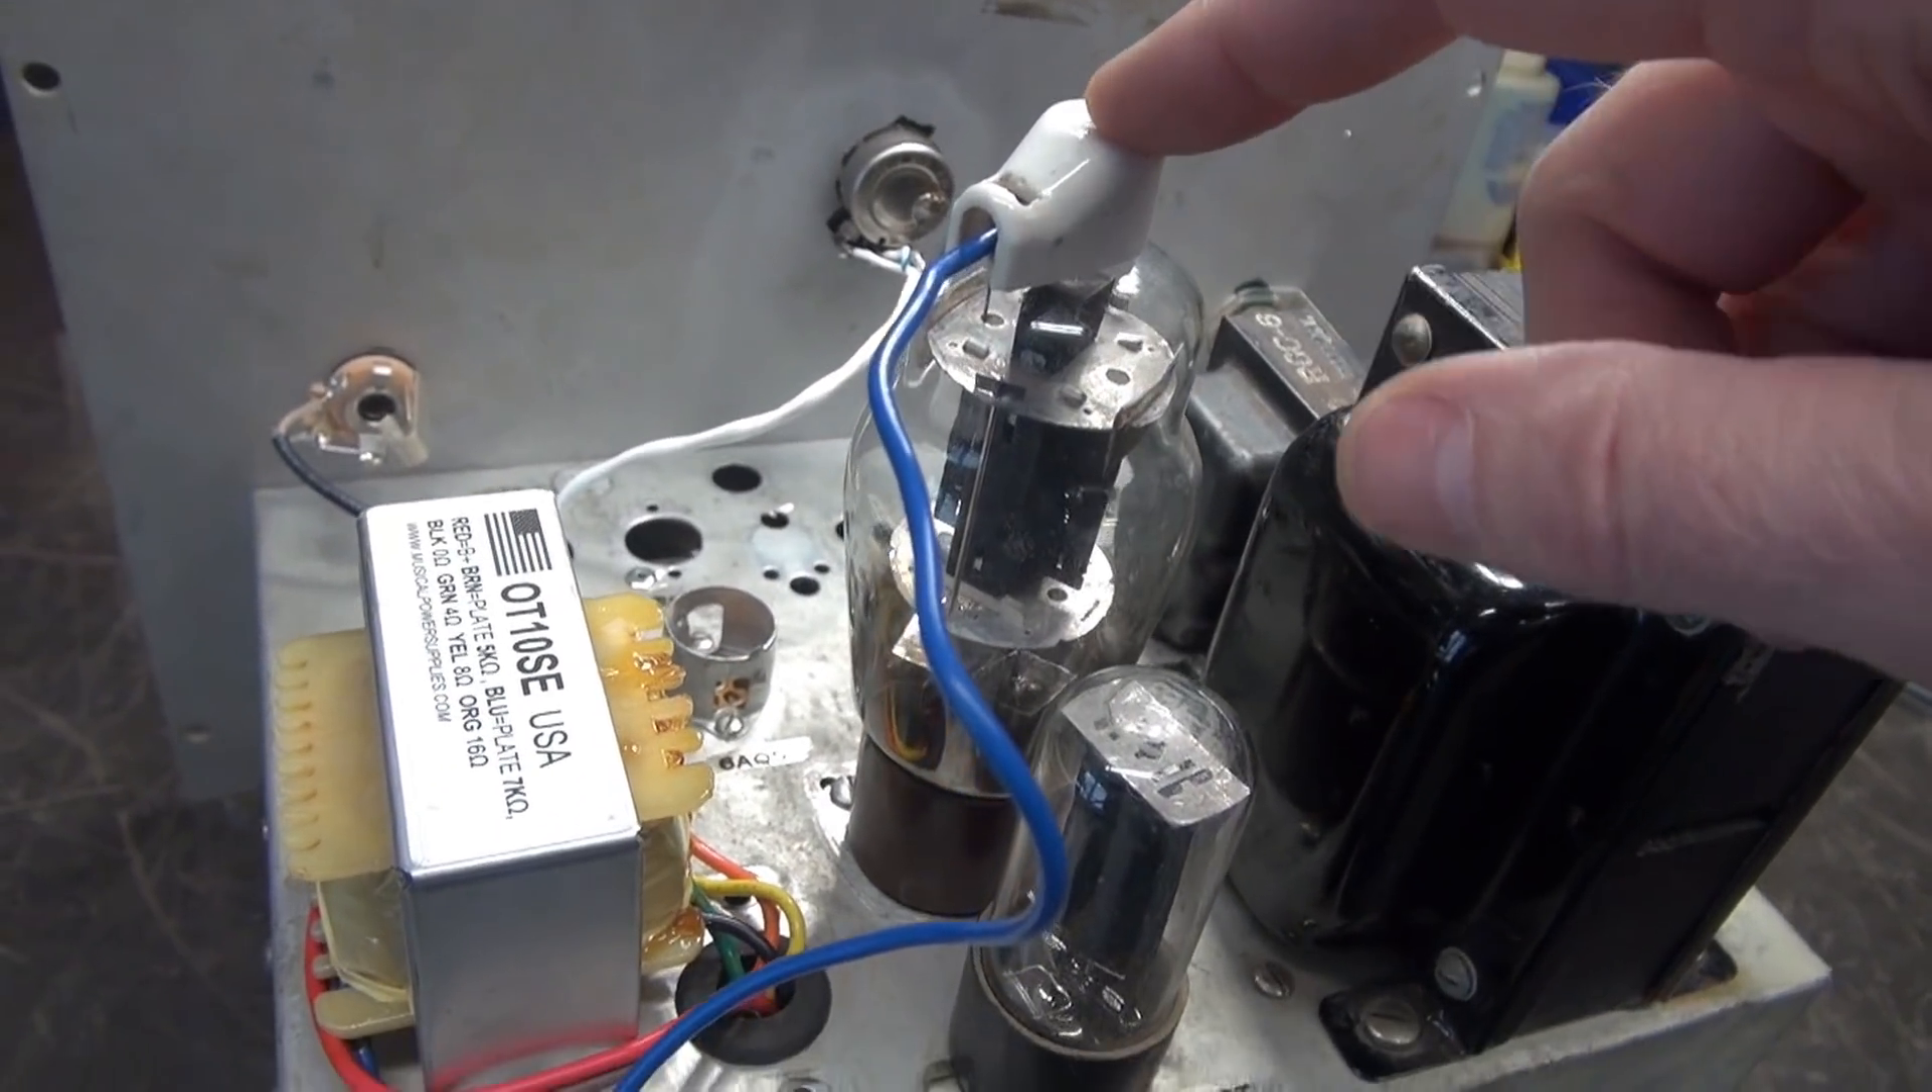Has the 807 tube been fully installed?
Yes.